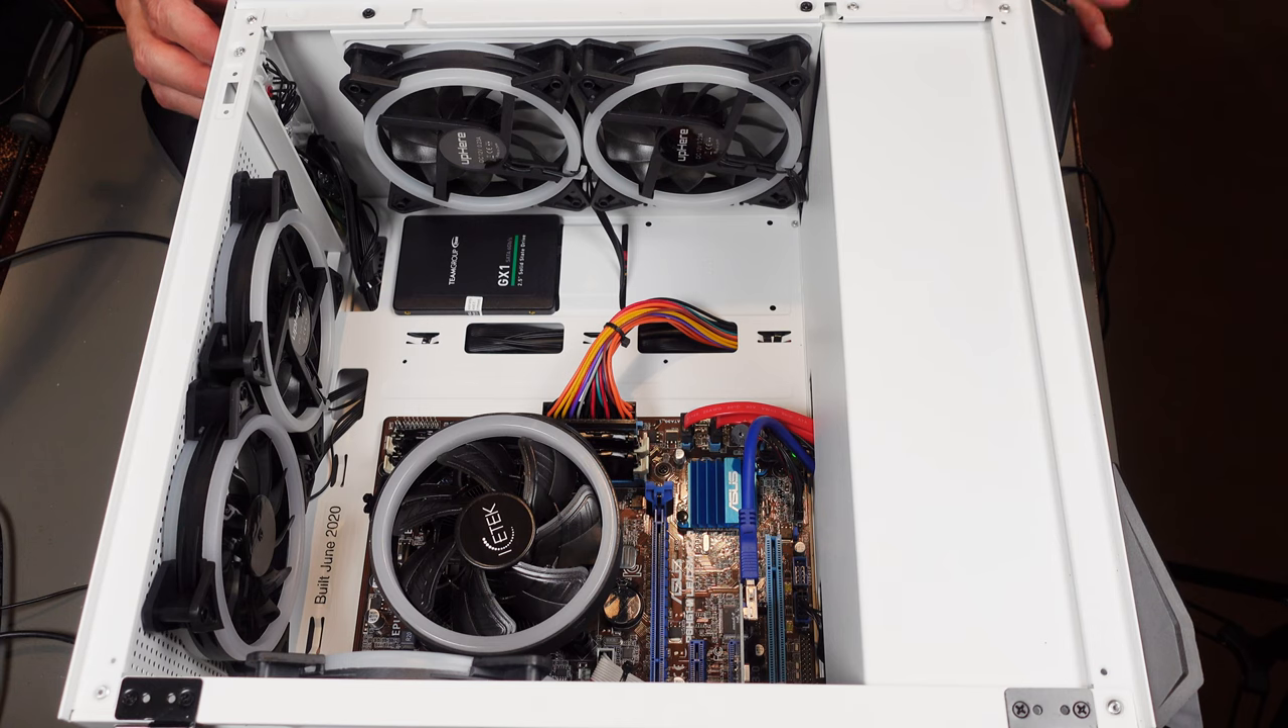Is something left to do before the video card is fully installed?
Yes.